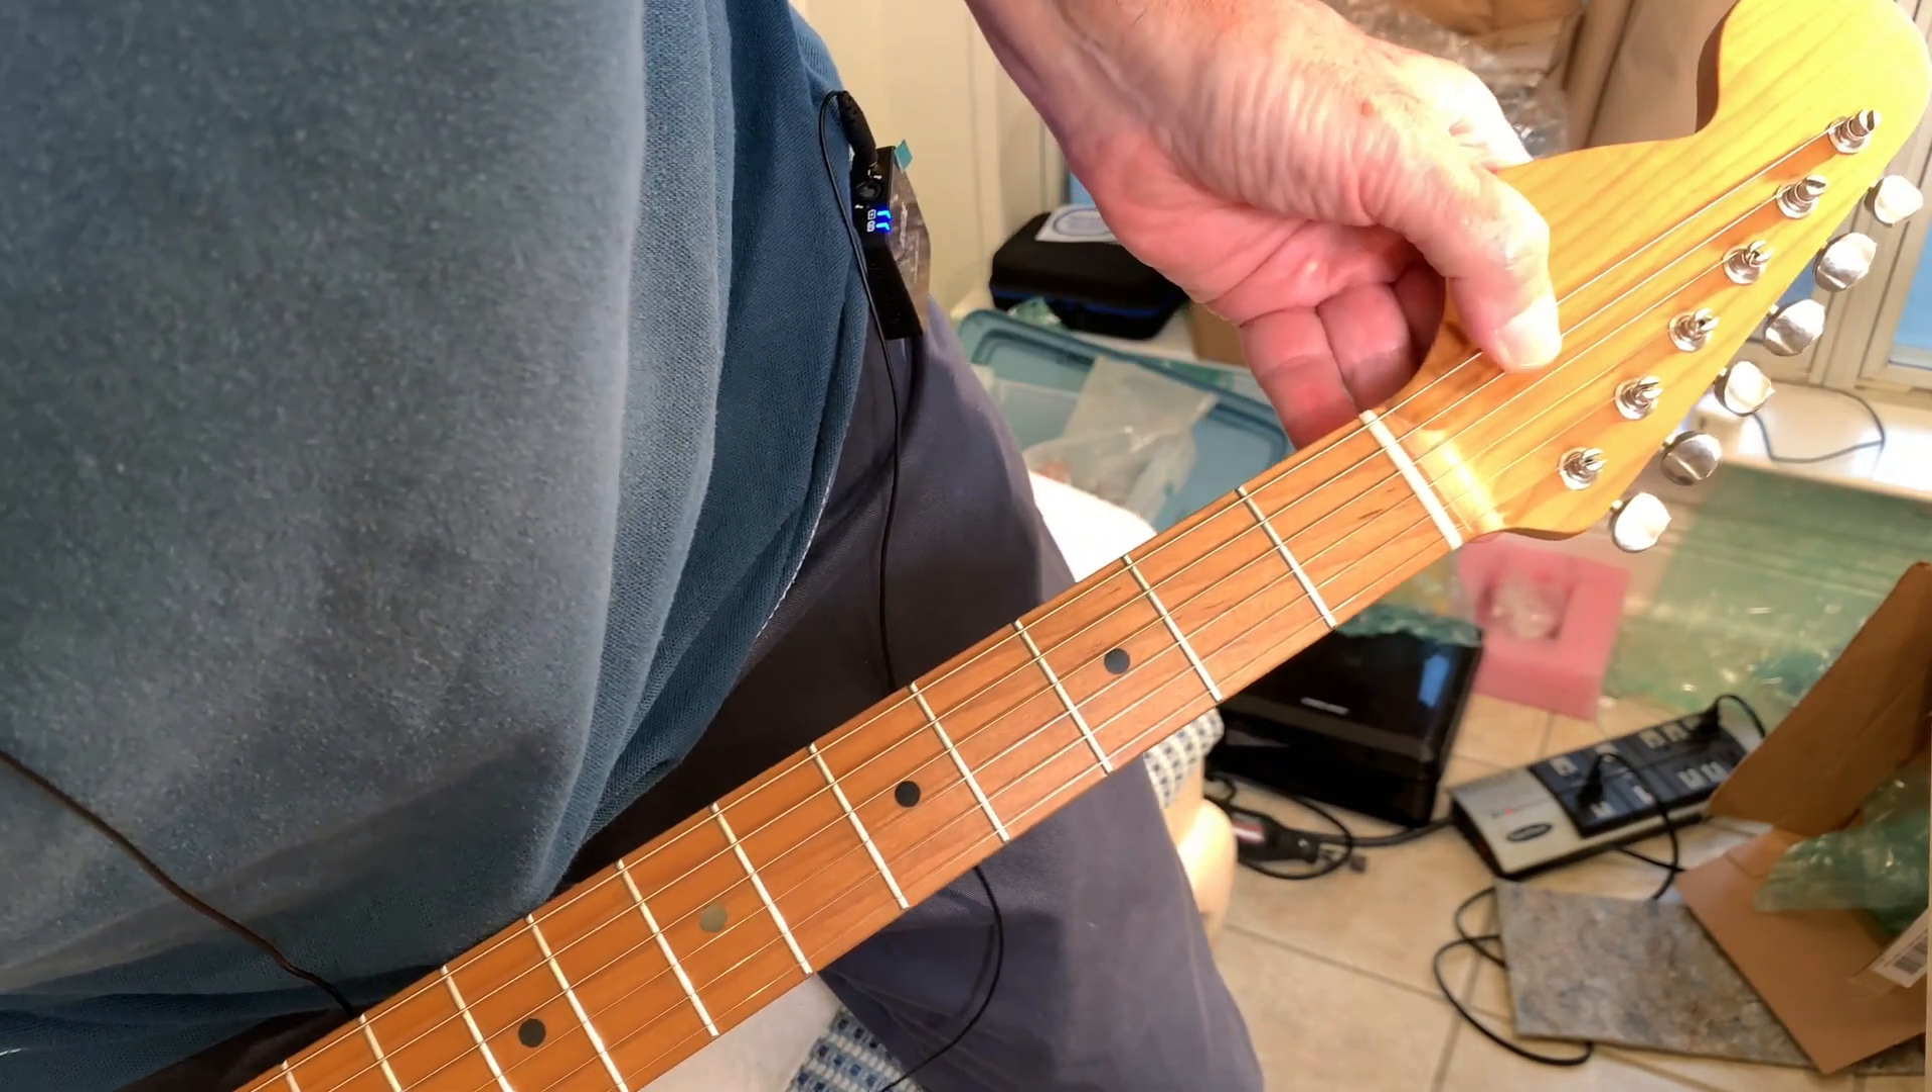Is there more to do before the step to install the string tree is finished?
Yes.